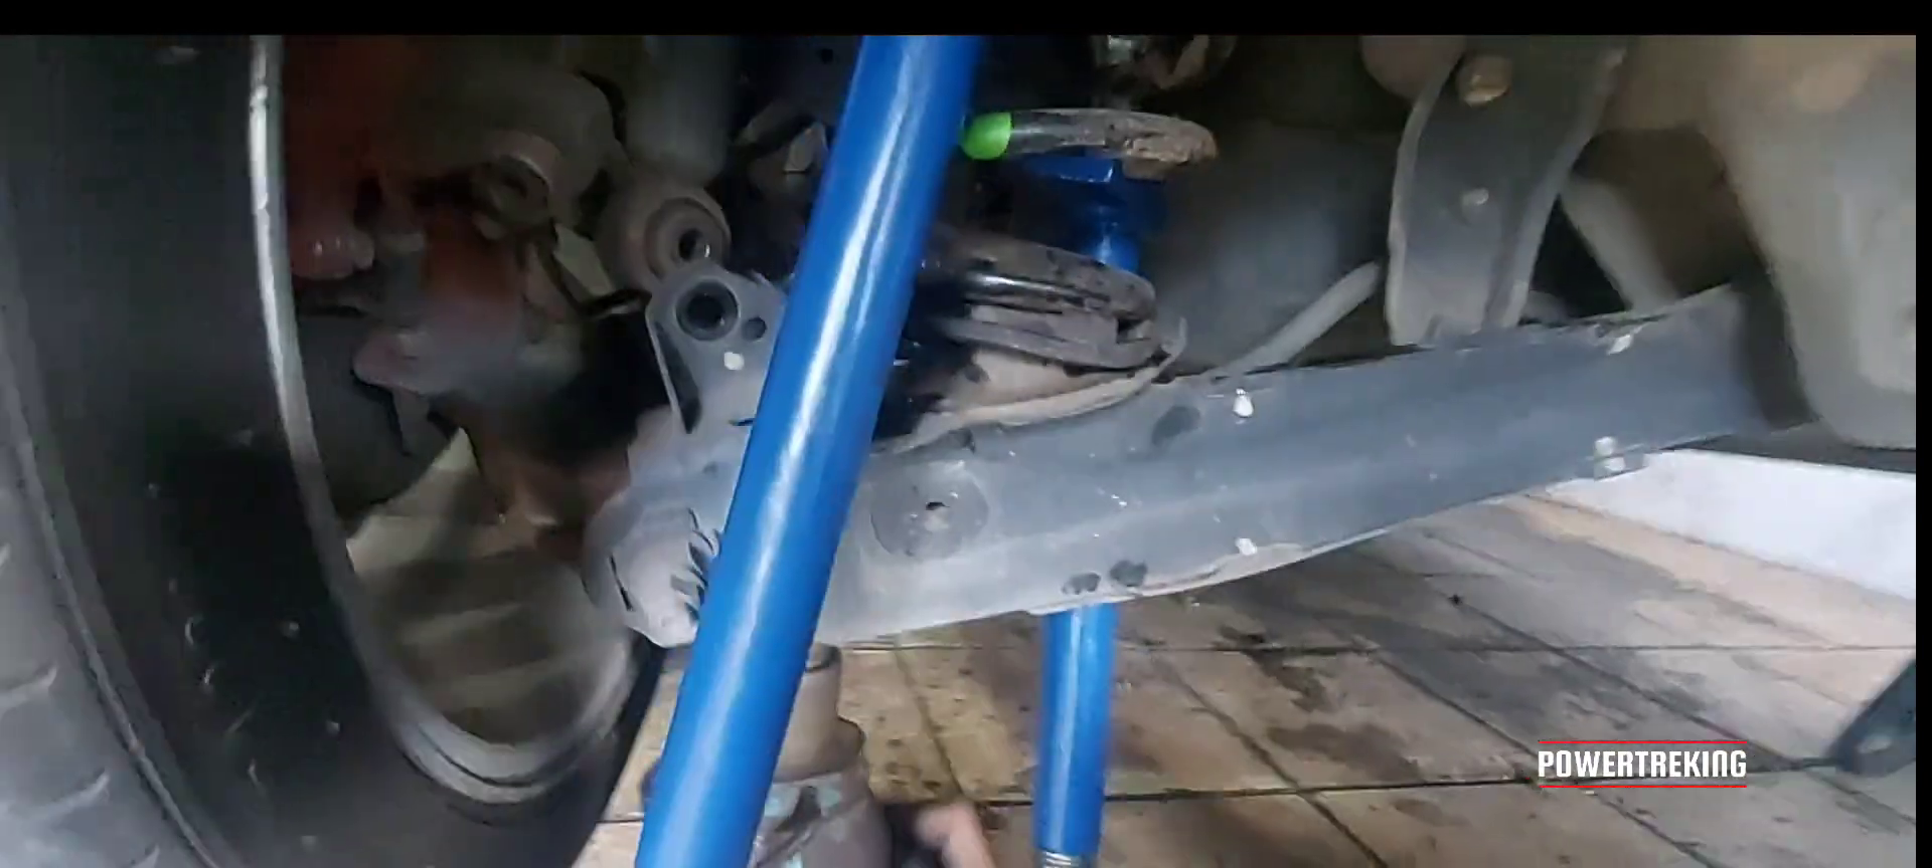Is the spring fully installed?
No.